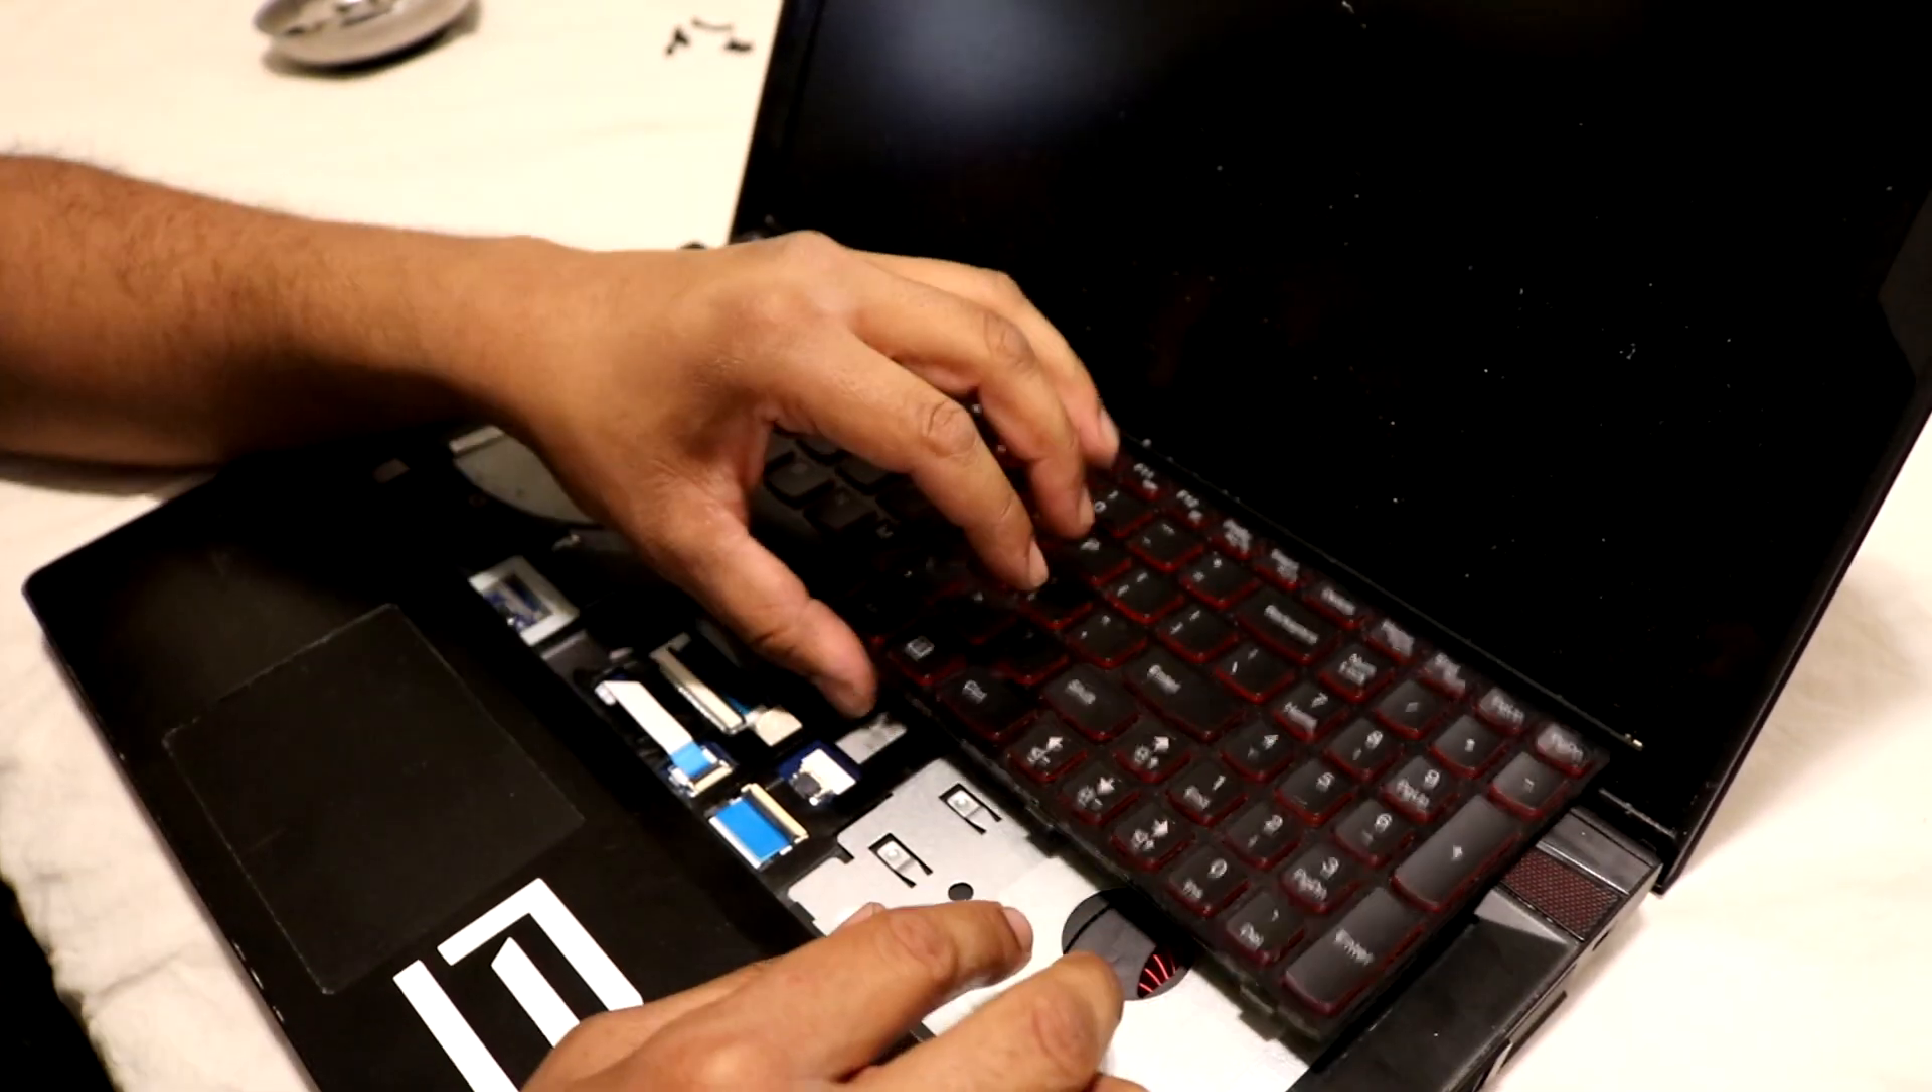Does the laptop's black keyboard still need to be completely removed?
Yes.